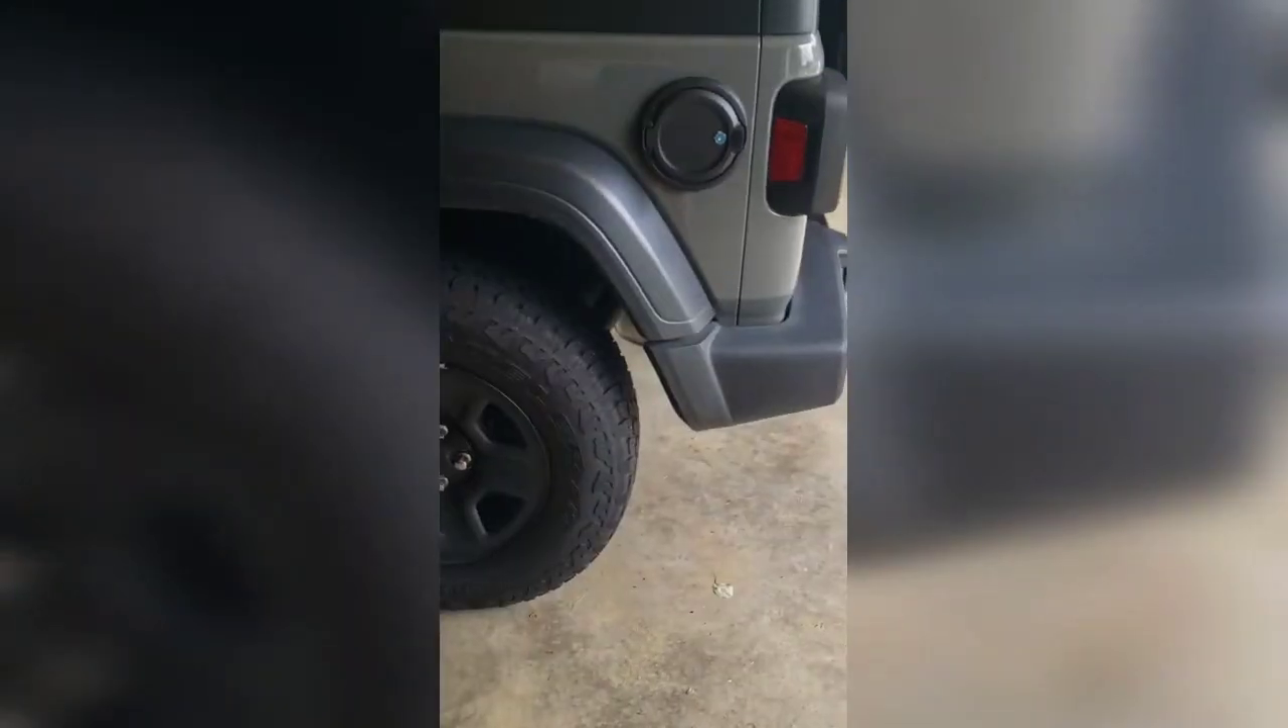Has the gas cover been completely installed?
Yes.